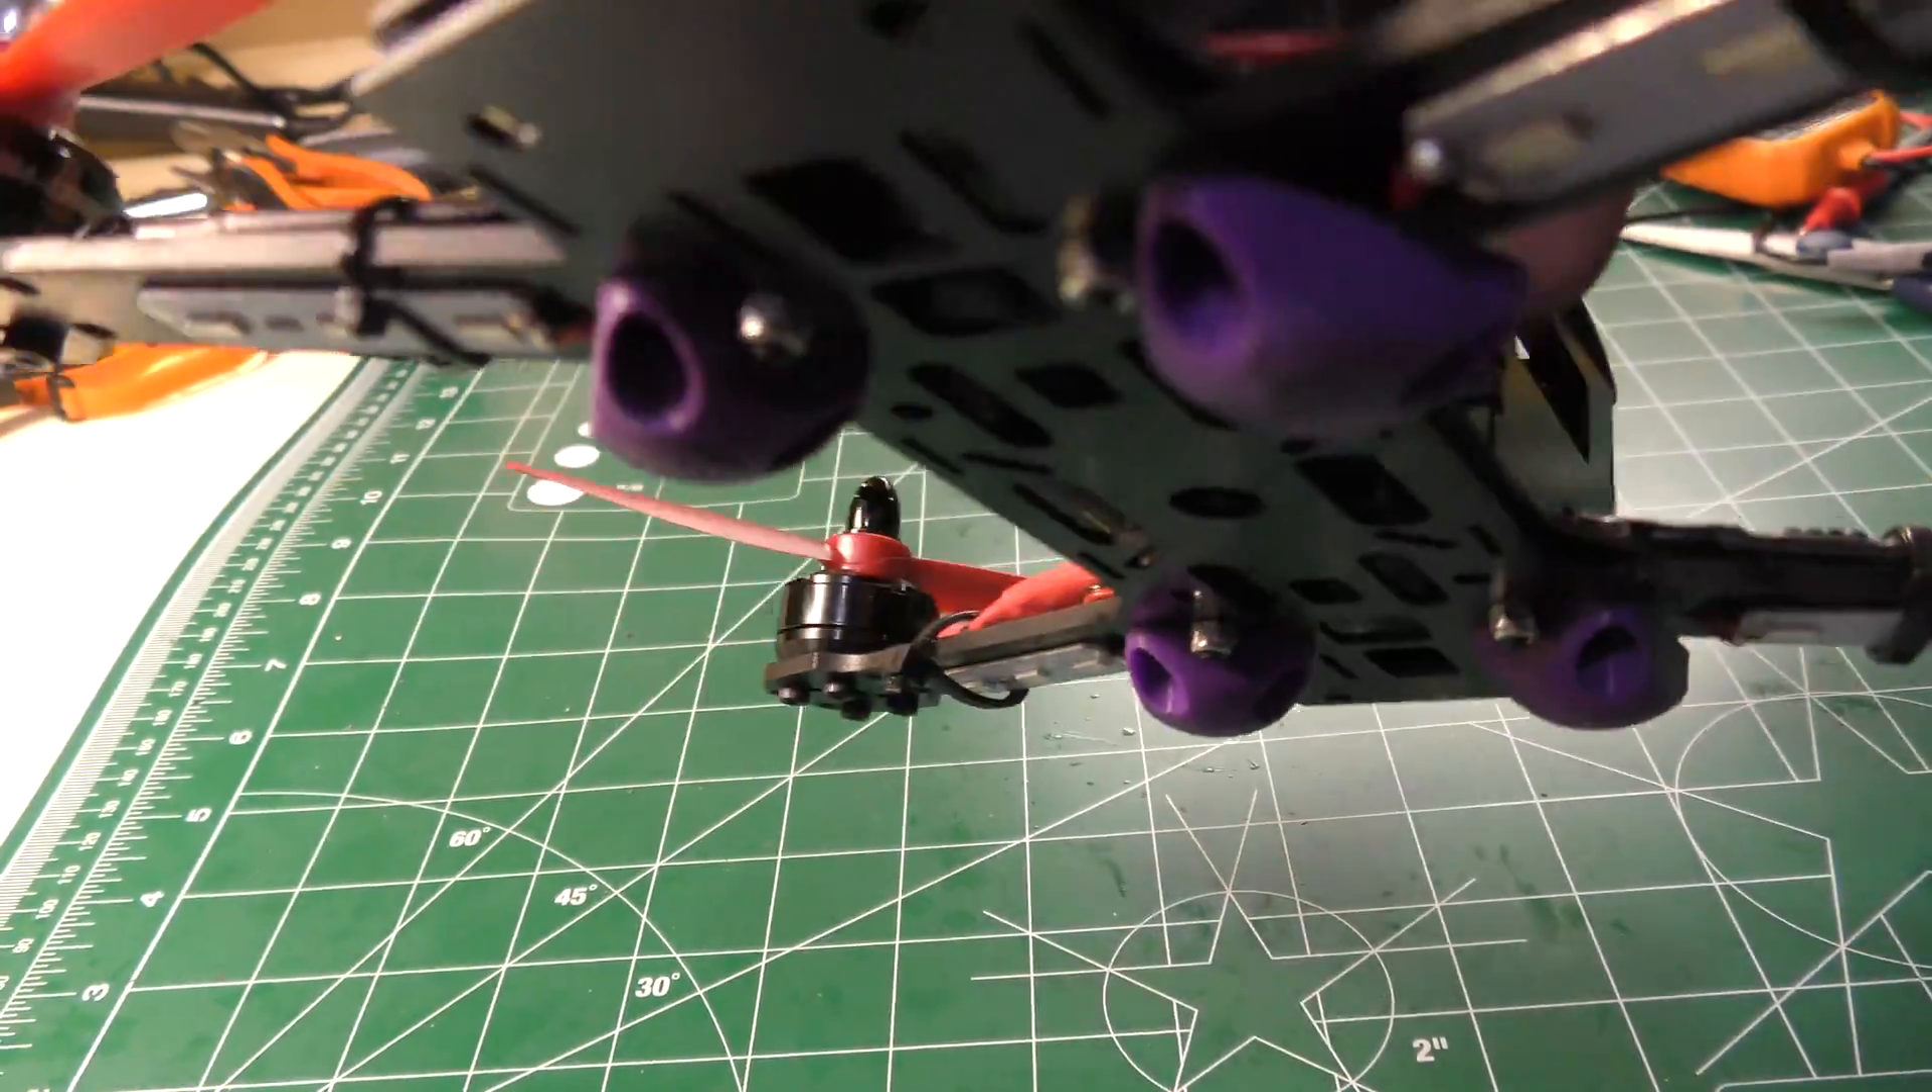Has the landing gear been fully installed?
Yes.